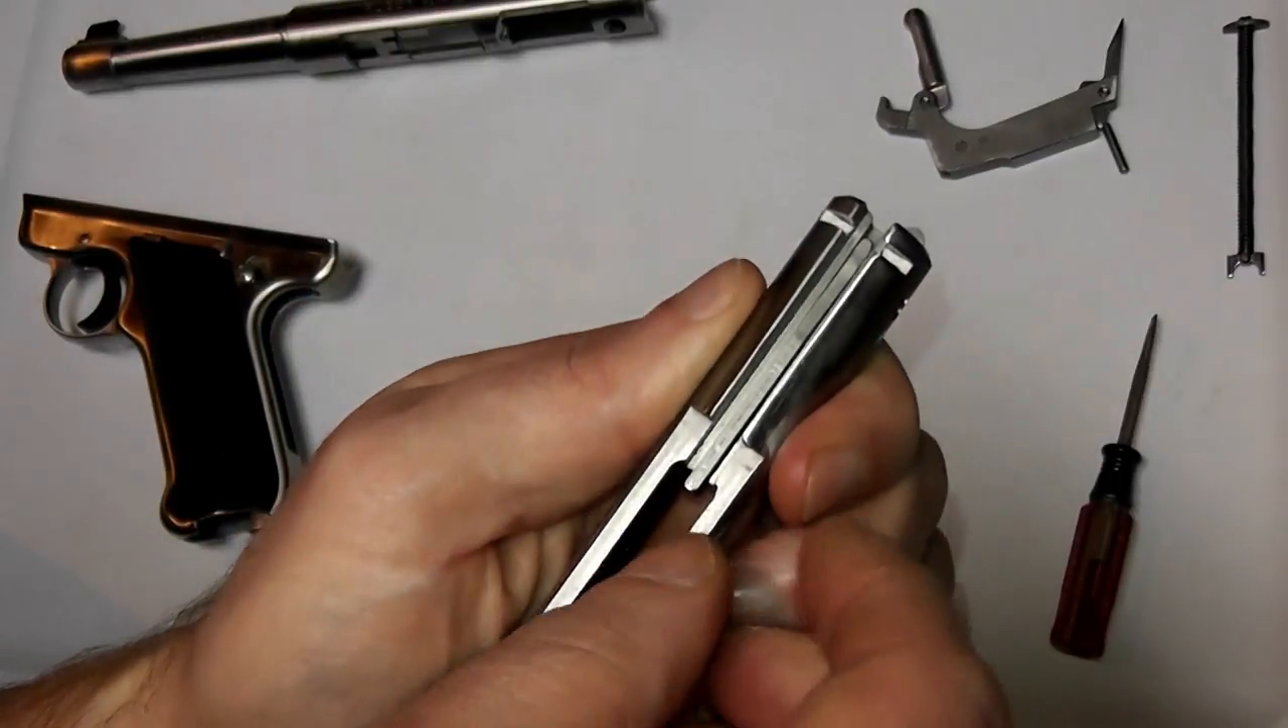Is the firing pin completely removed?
No.